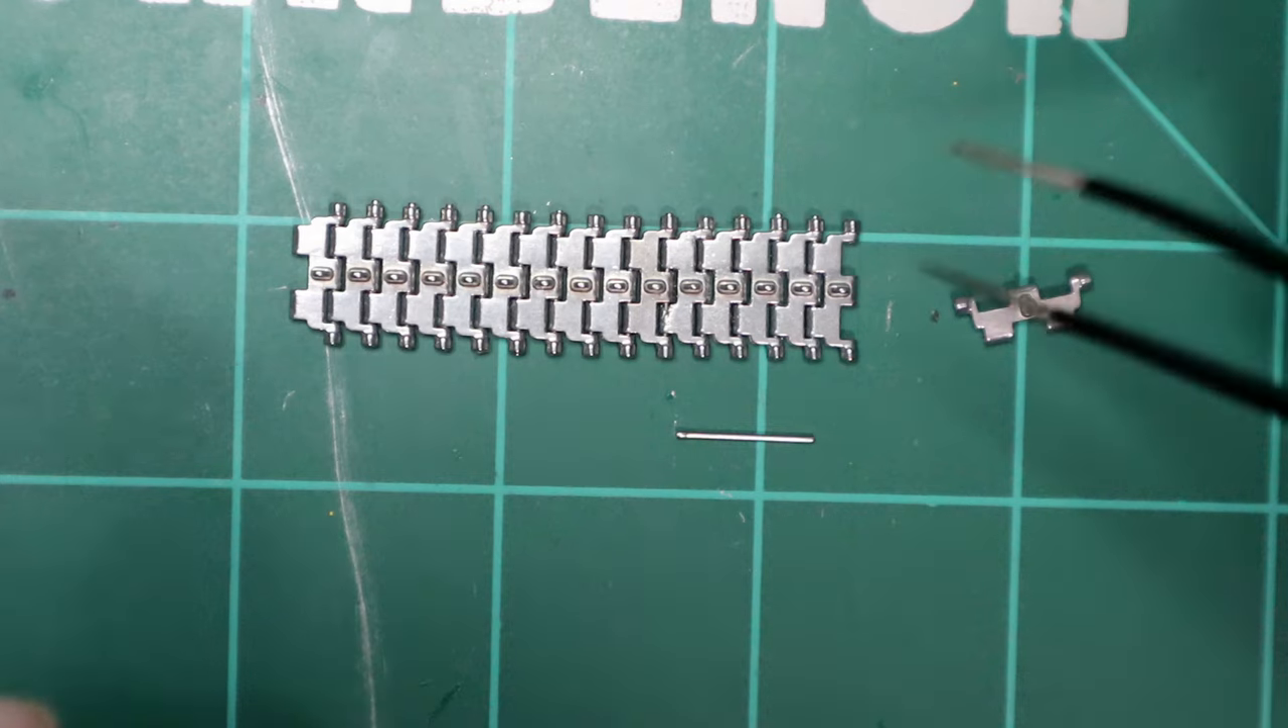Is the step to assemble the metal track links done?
No.